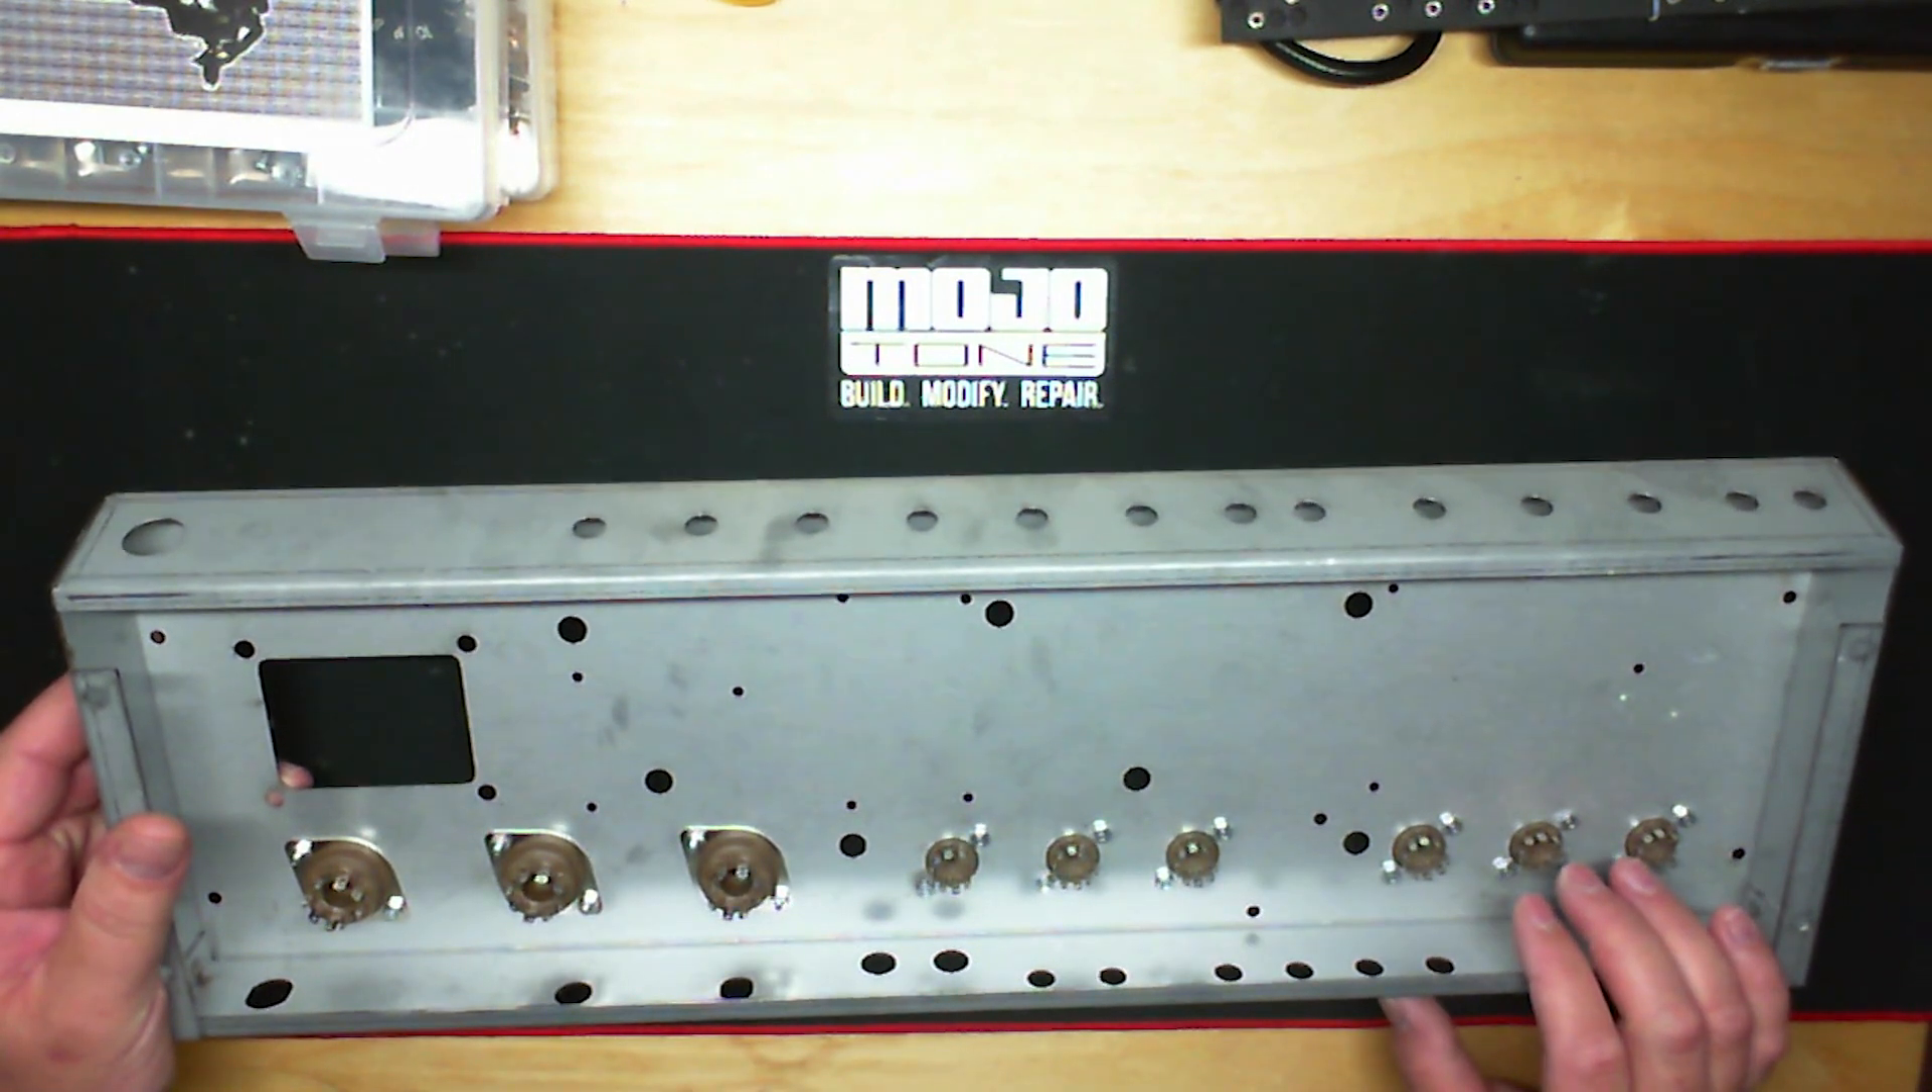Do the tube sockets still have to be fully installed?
No.